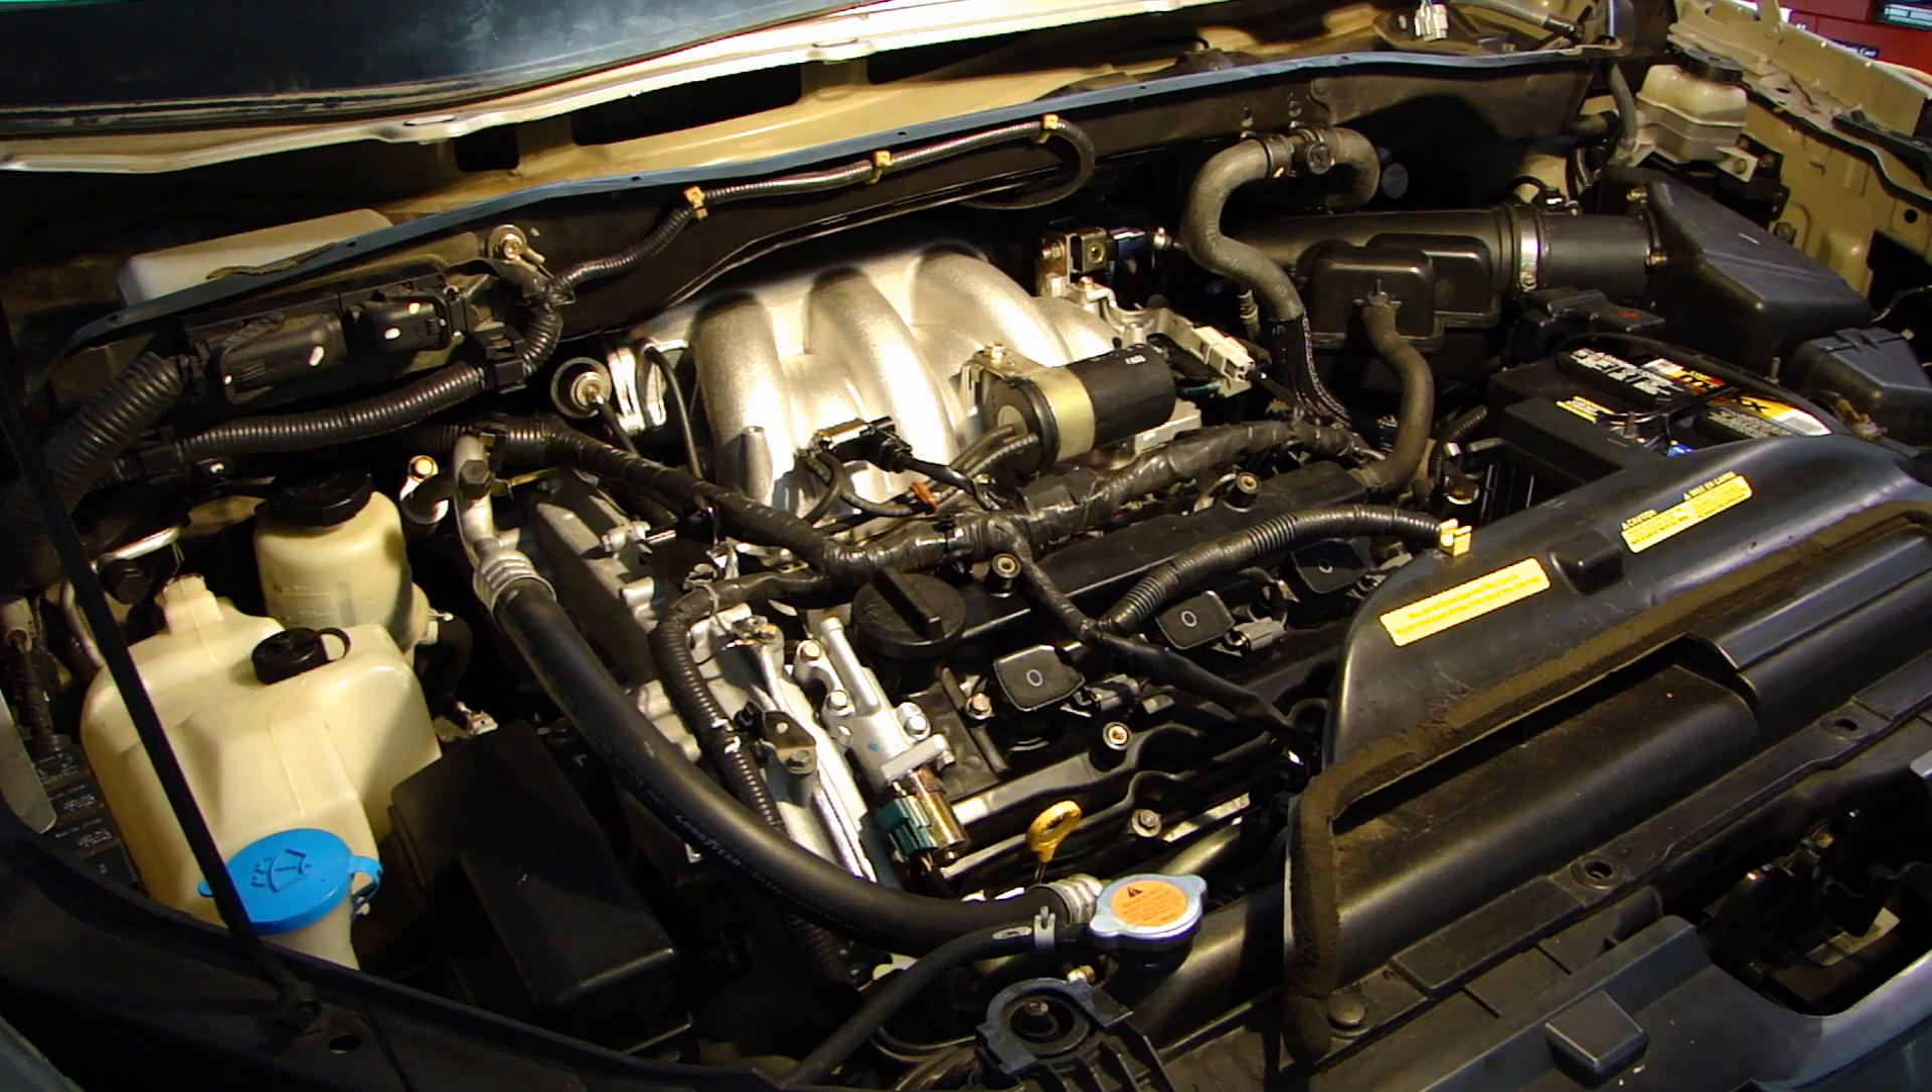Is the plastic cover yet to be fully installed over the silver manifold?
Yes.